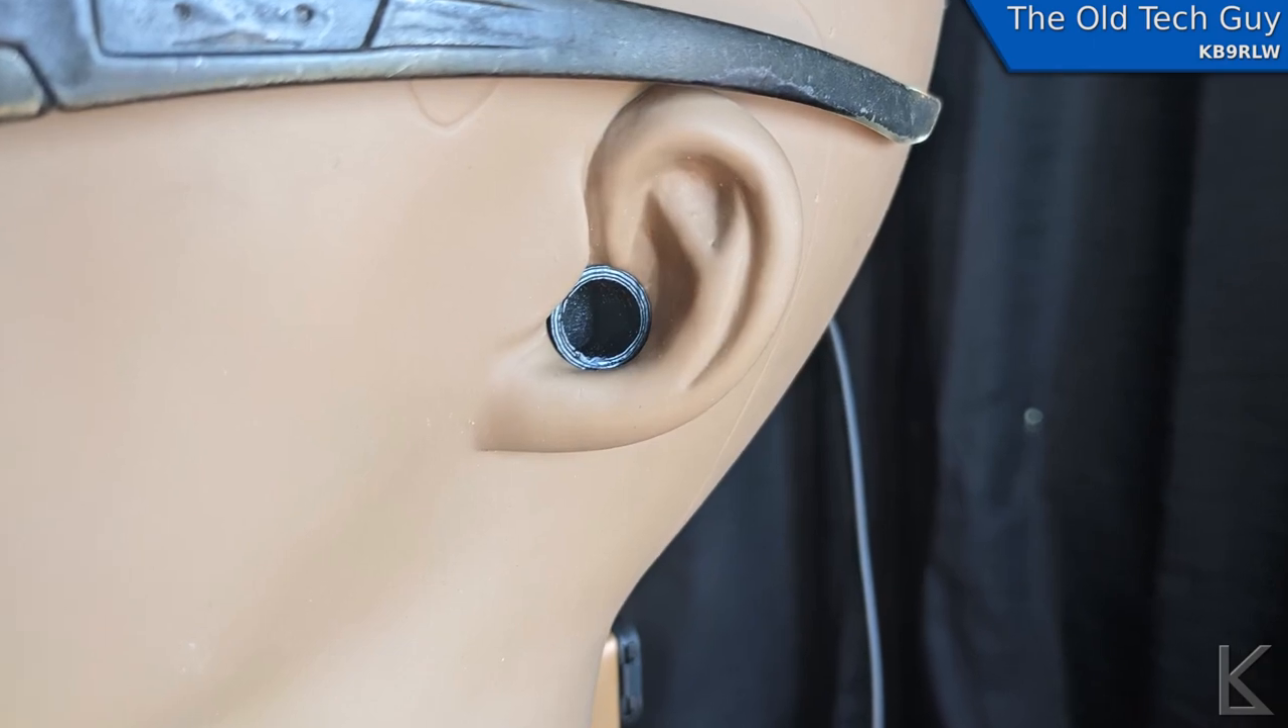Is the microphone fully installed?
Yes.